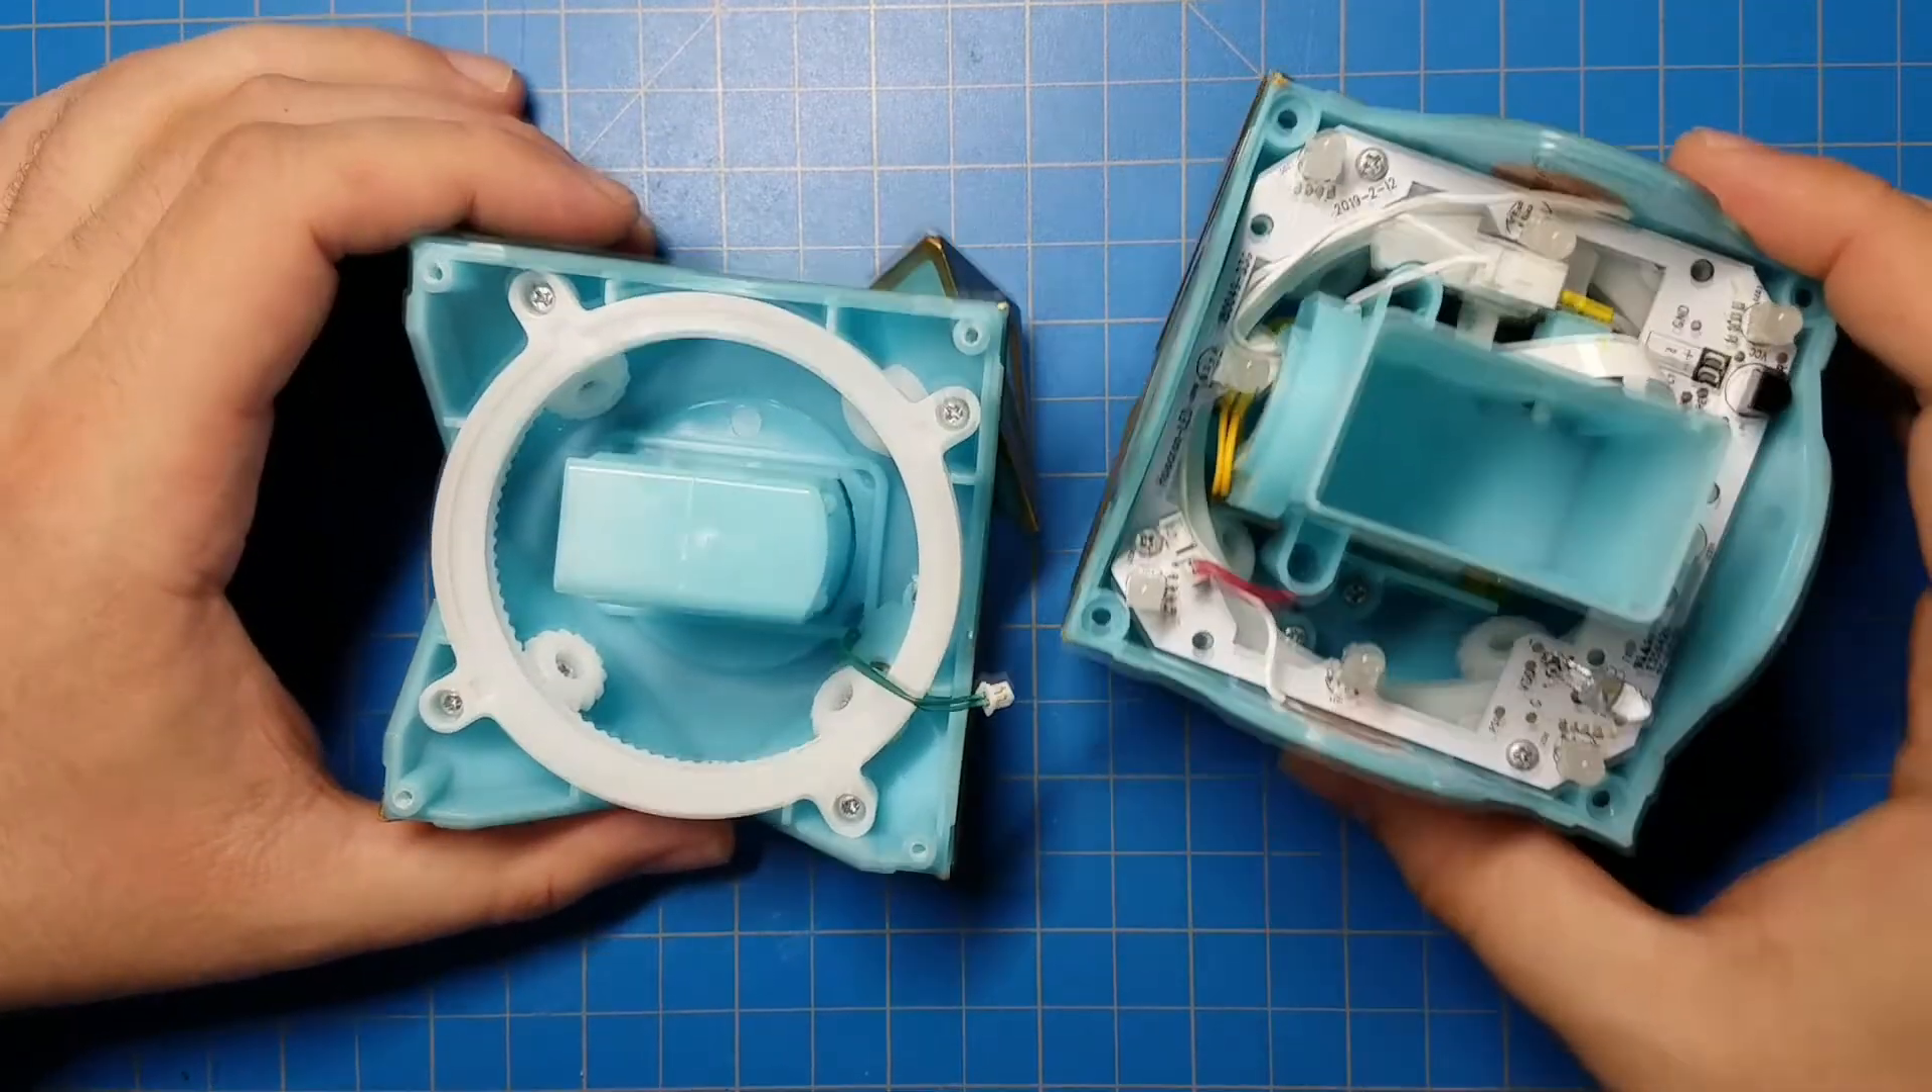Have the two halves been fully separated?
Yes.